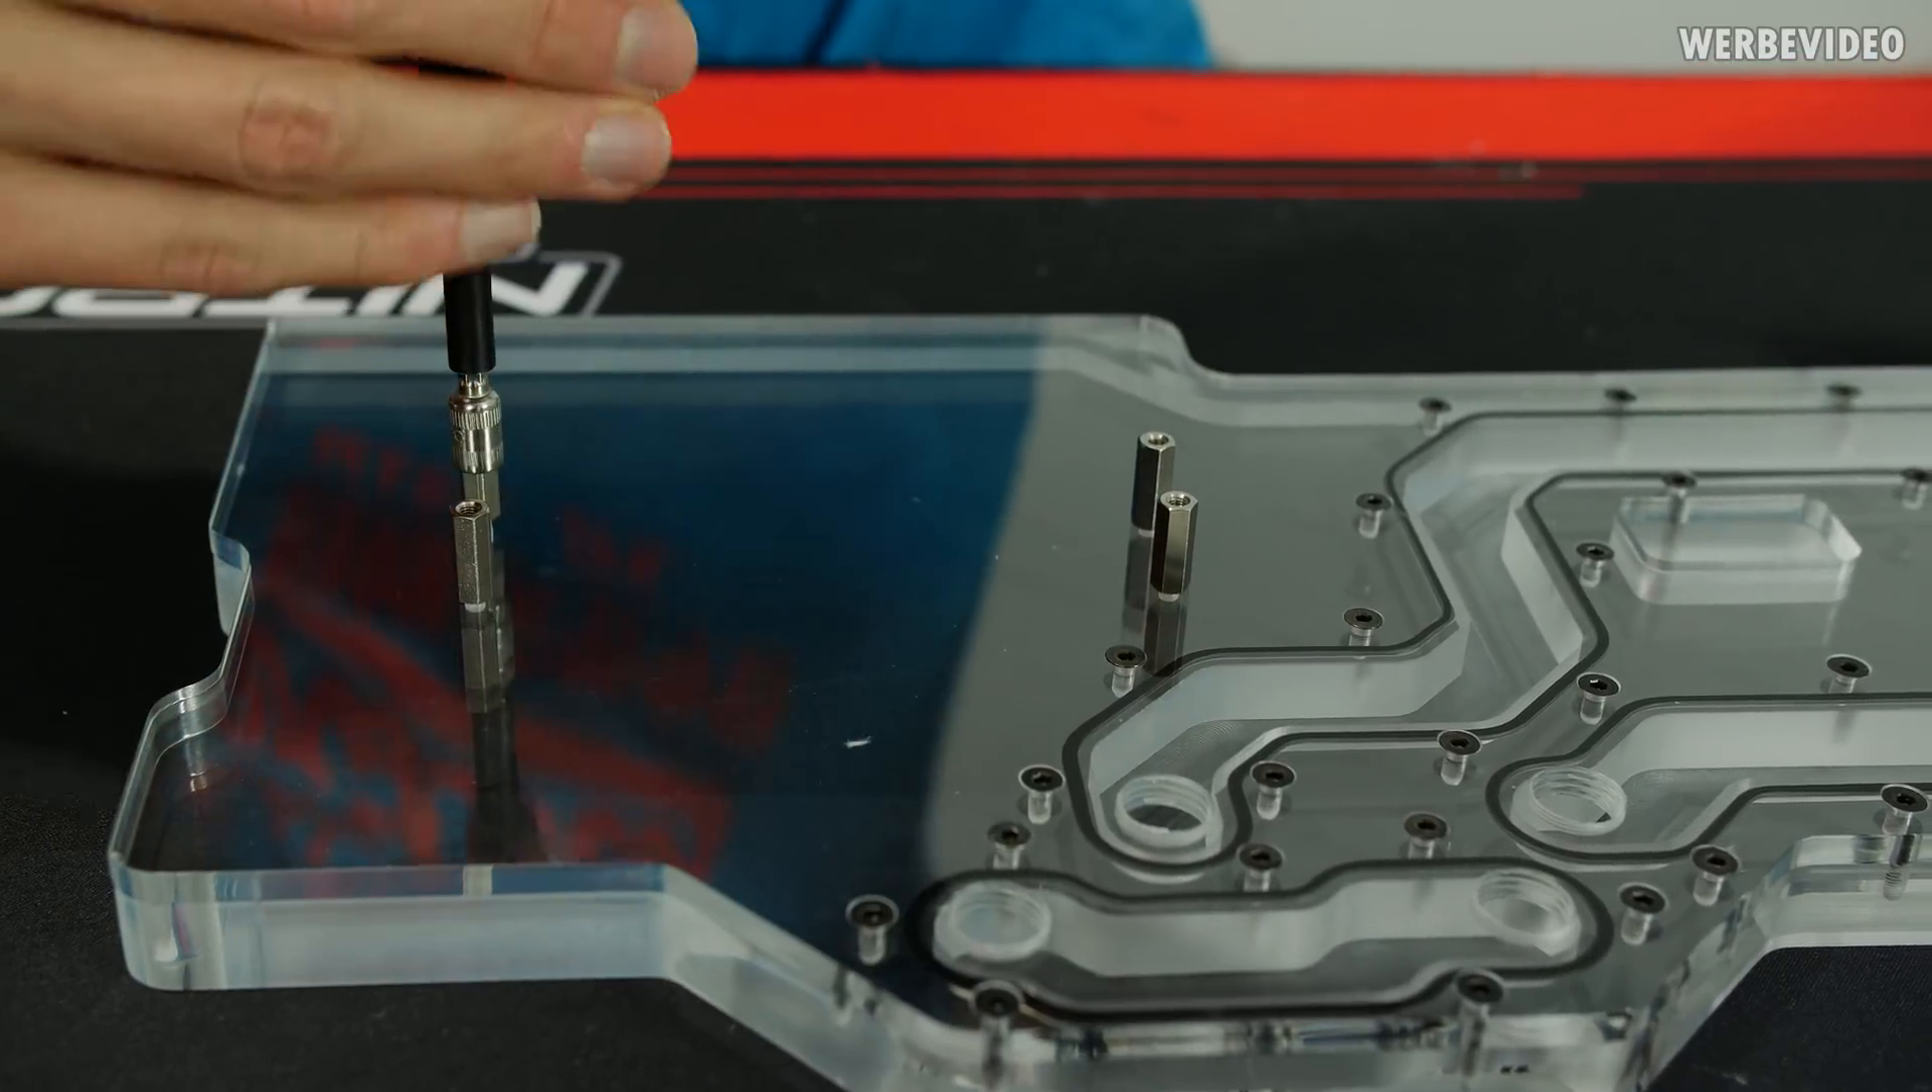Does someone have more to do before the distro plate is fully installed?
Yes.